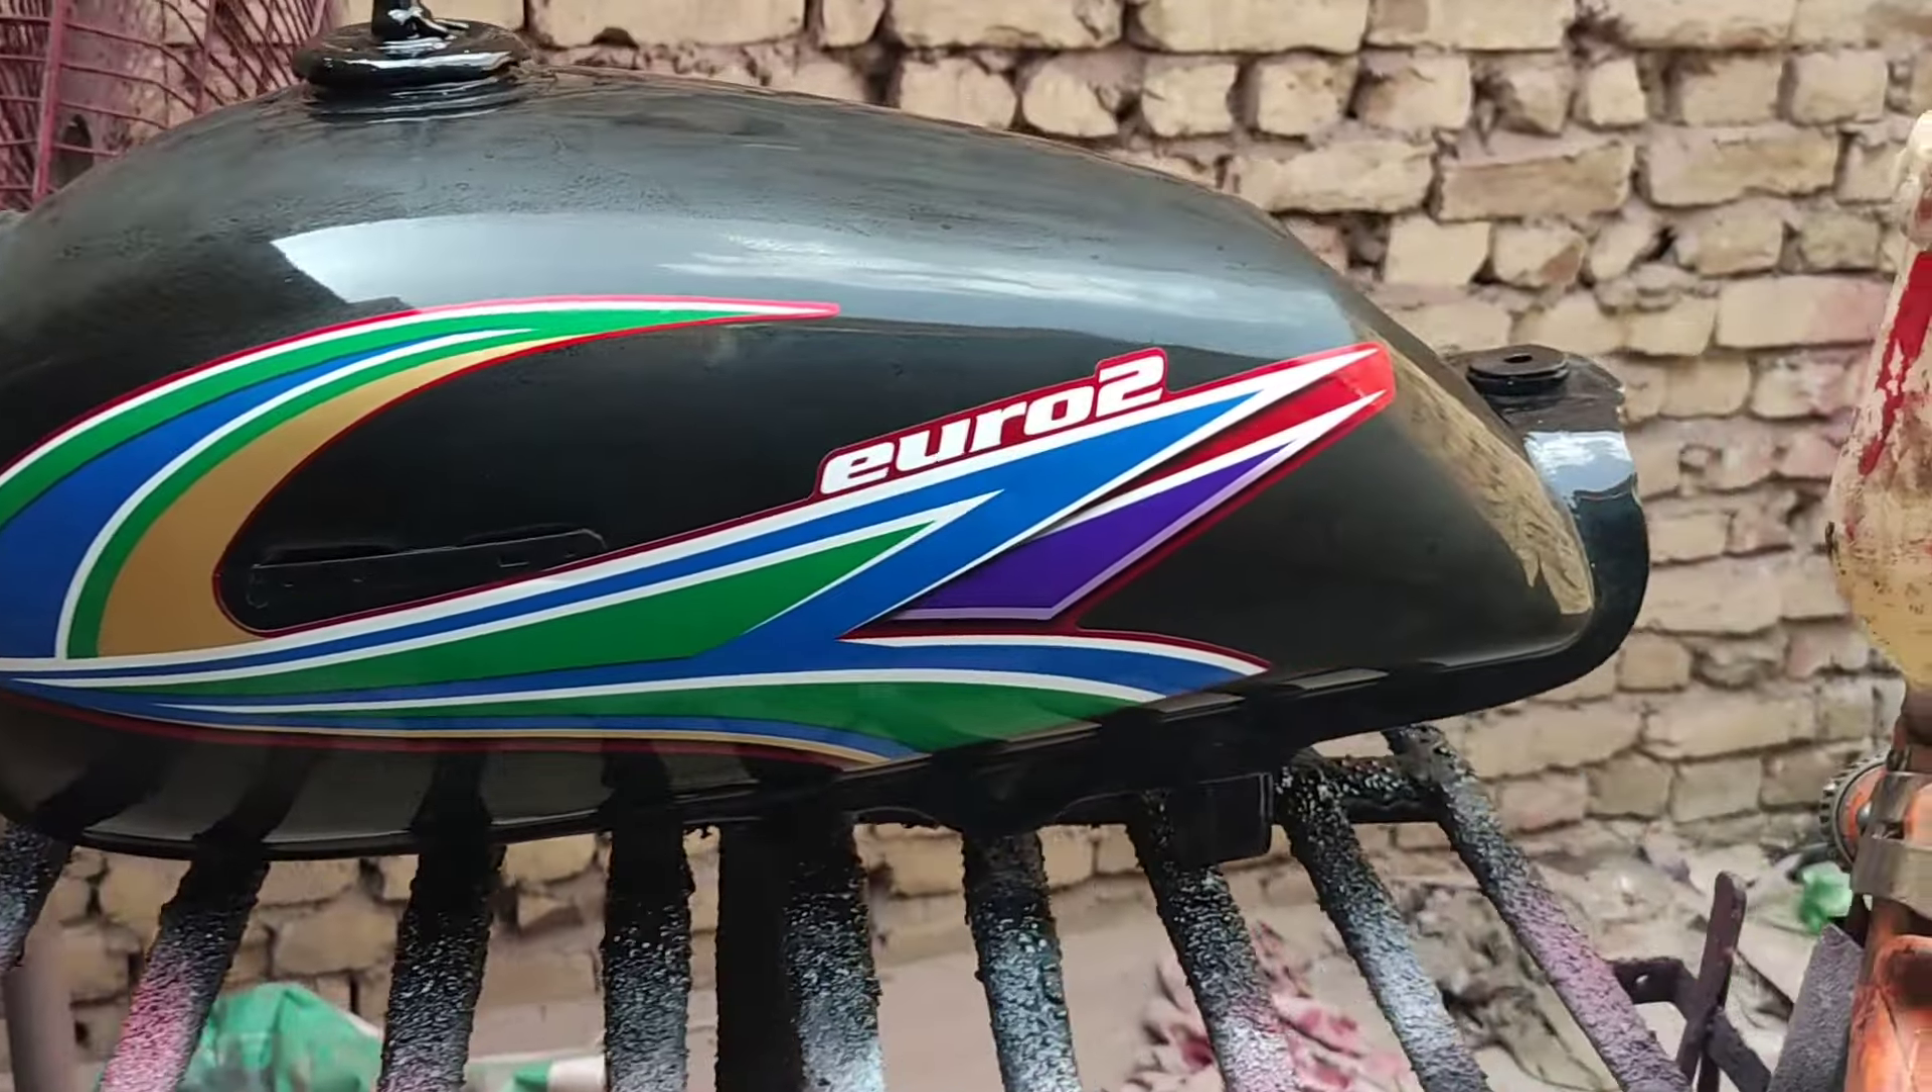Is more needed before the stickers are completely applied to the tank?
No.